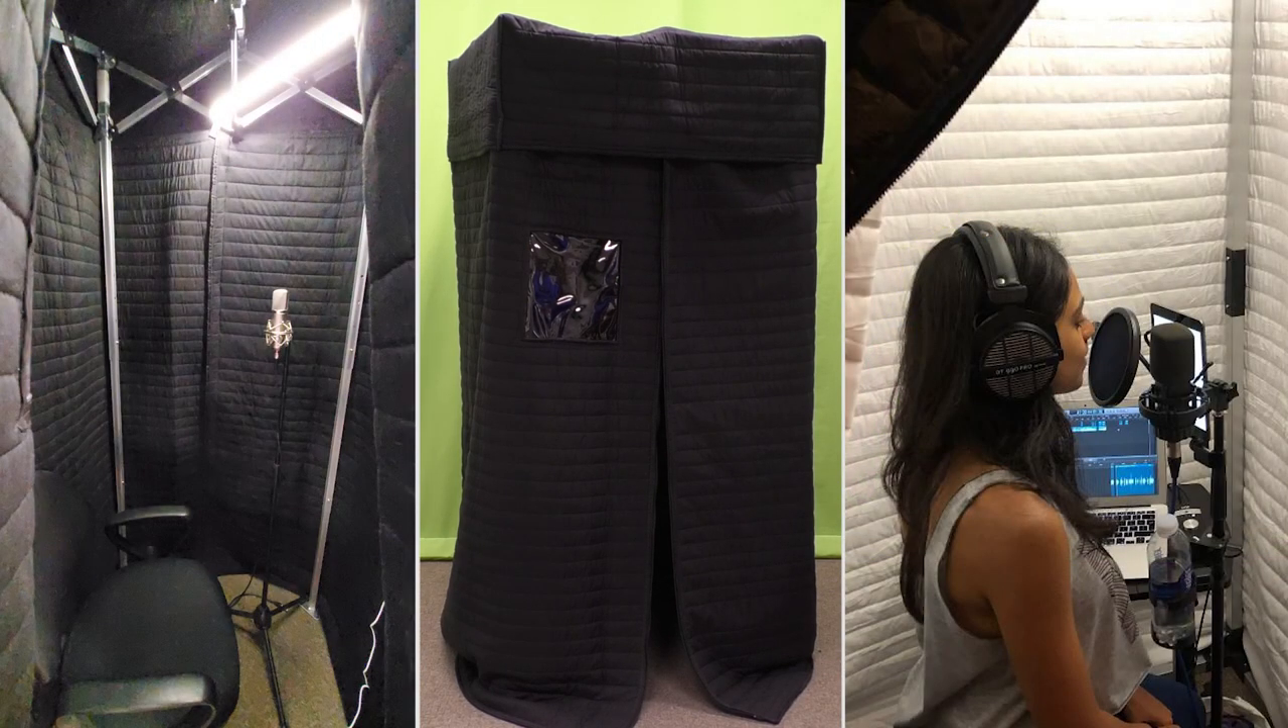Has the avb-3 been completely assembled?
Yes.